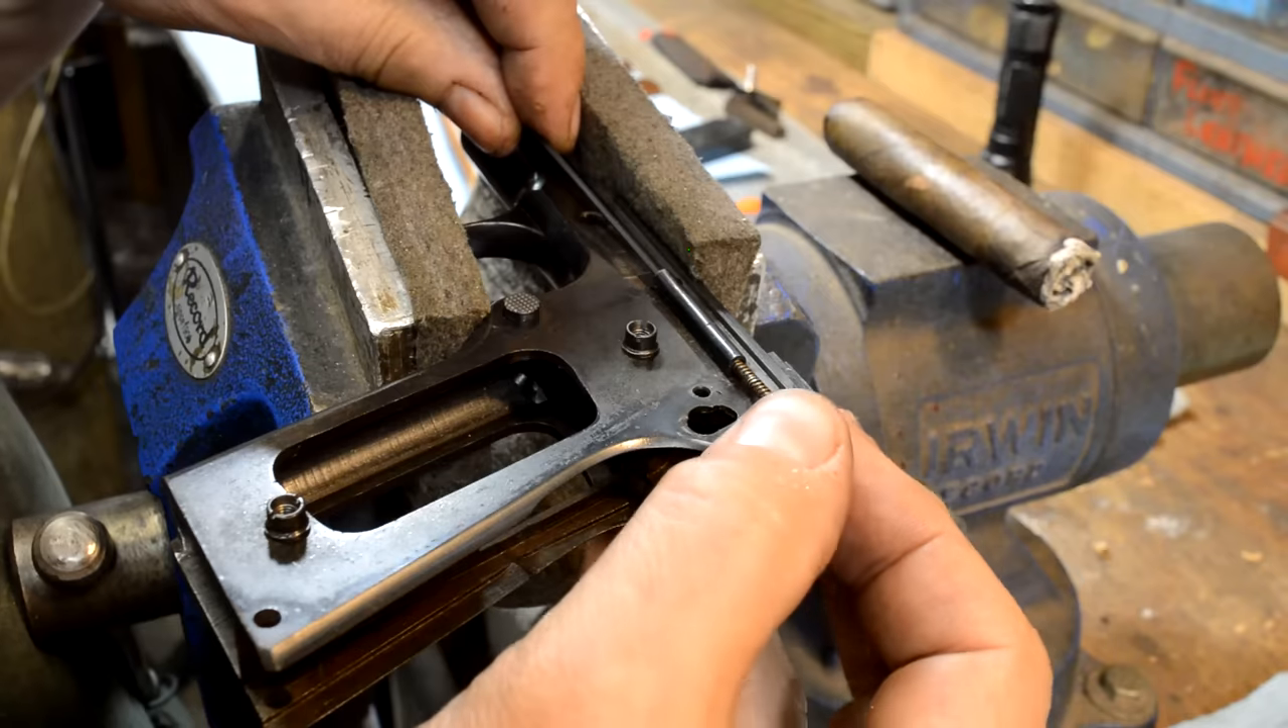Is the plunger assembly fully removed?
No.